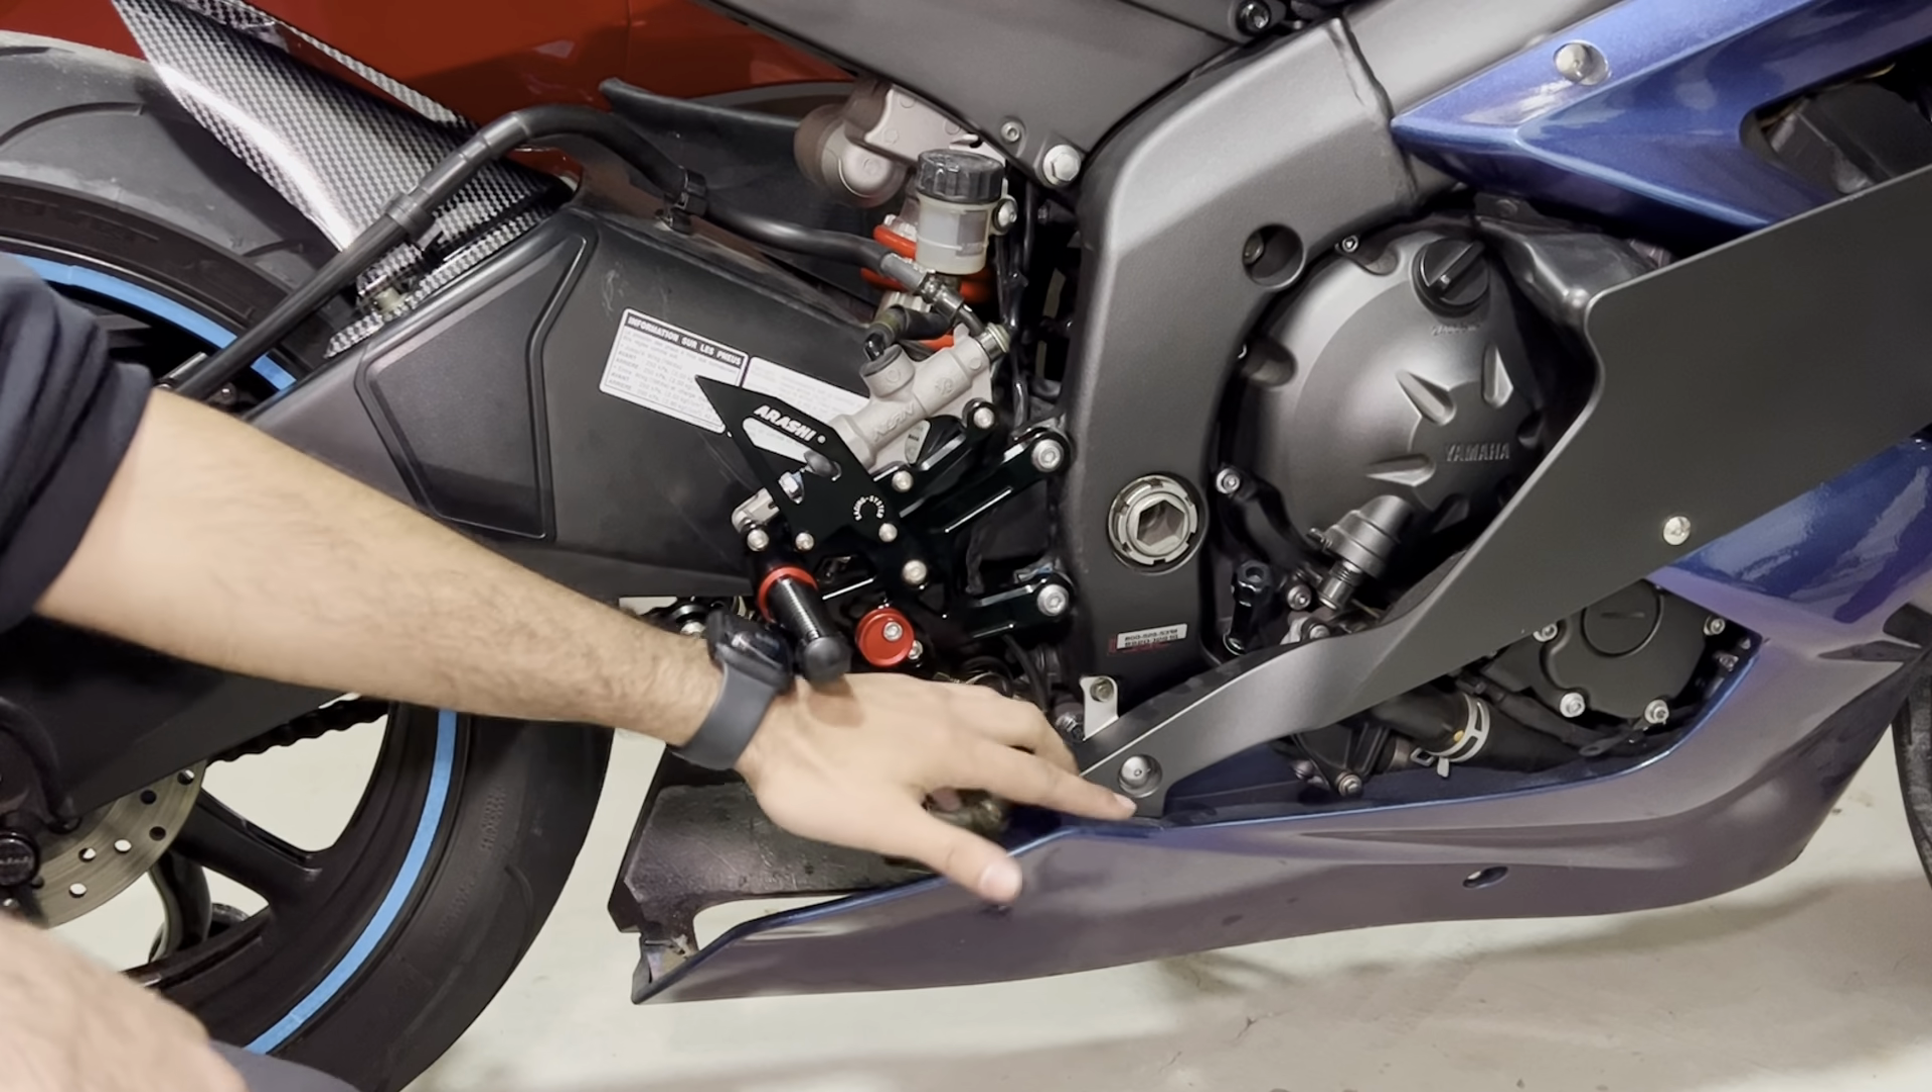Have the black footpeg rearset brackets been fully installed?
Yes.